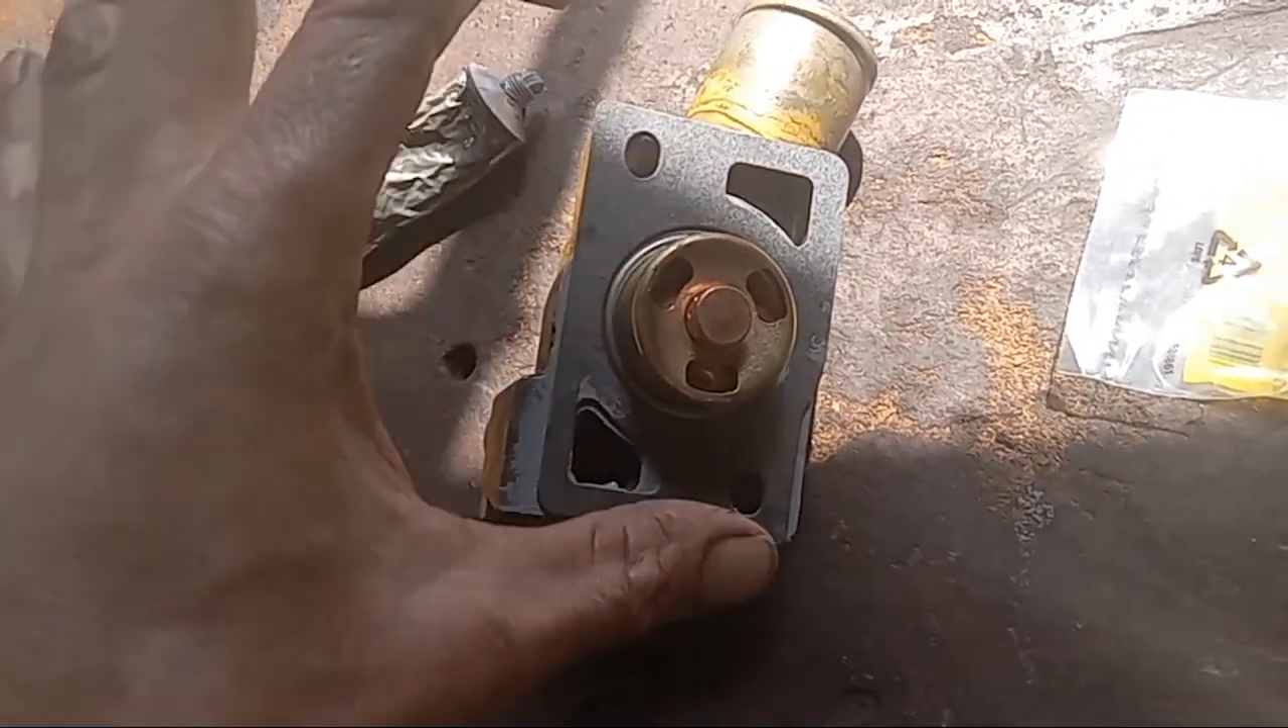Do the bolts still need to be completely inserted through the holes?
Yes.